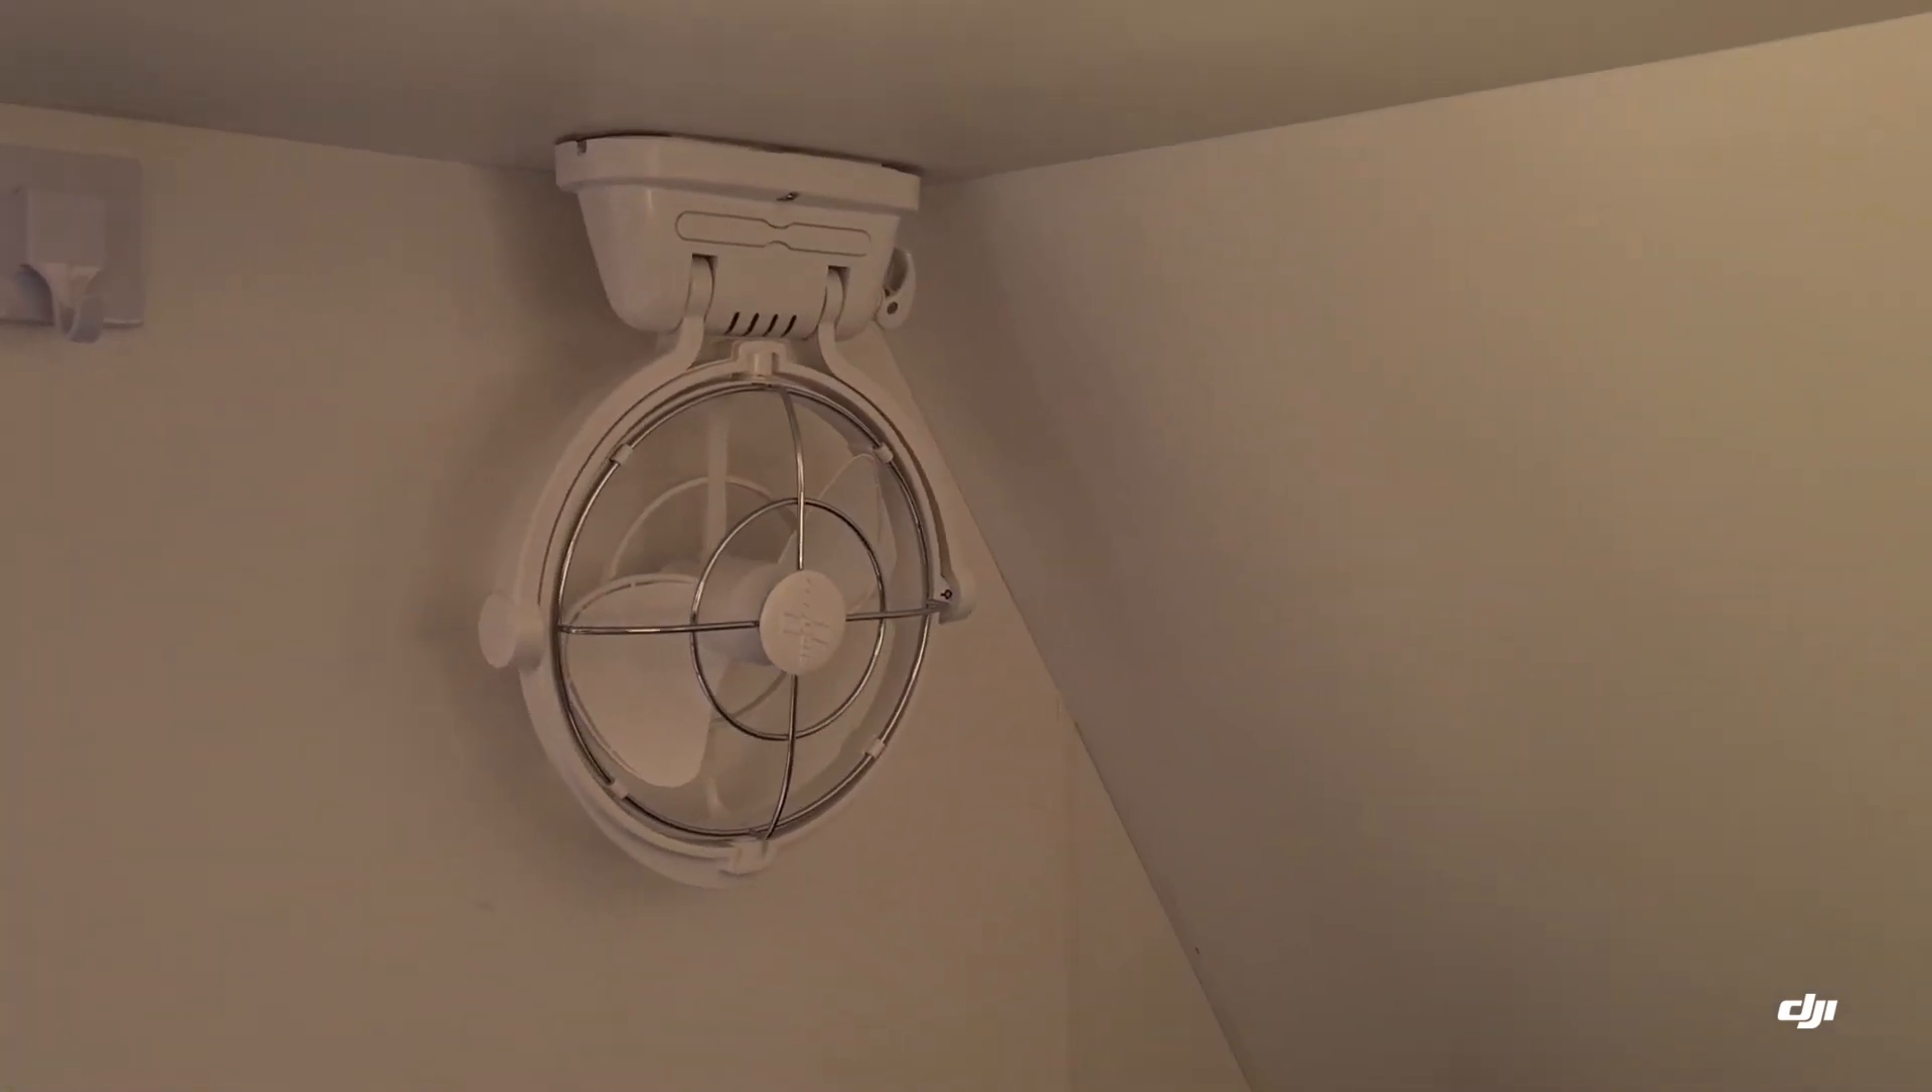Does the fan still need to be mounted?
No.